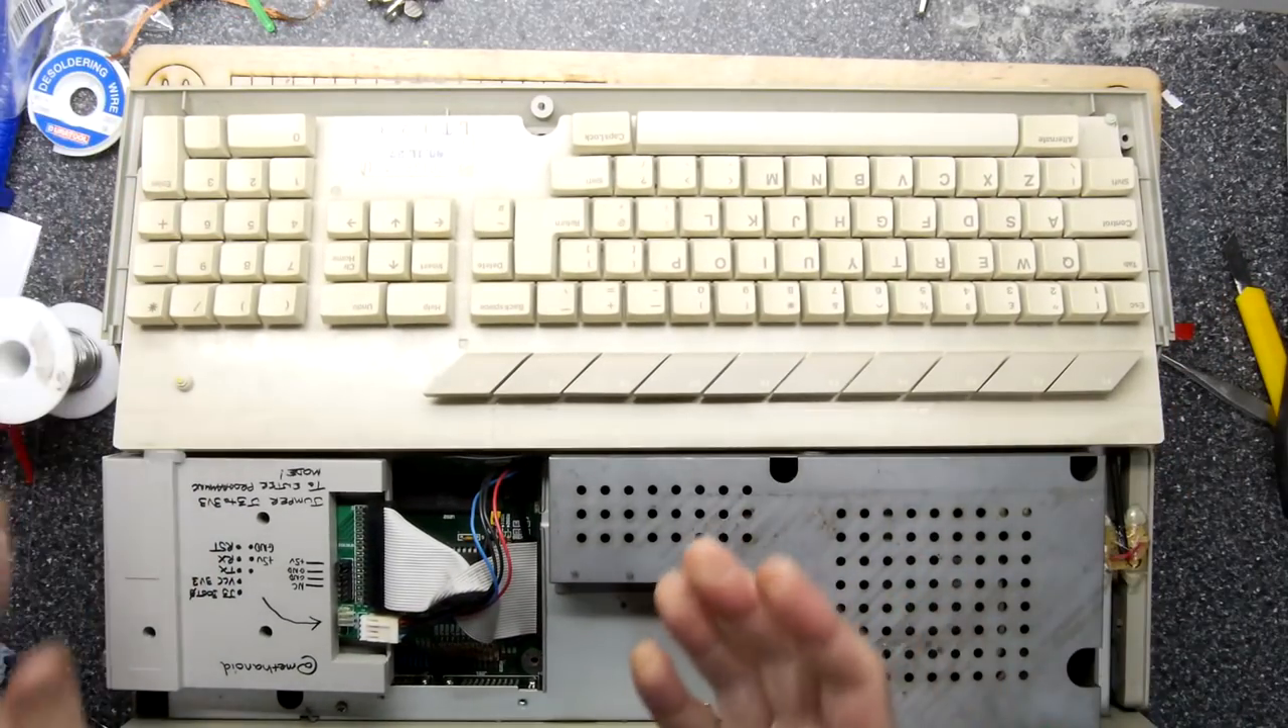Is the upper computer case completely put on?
No.